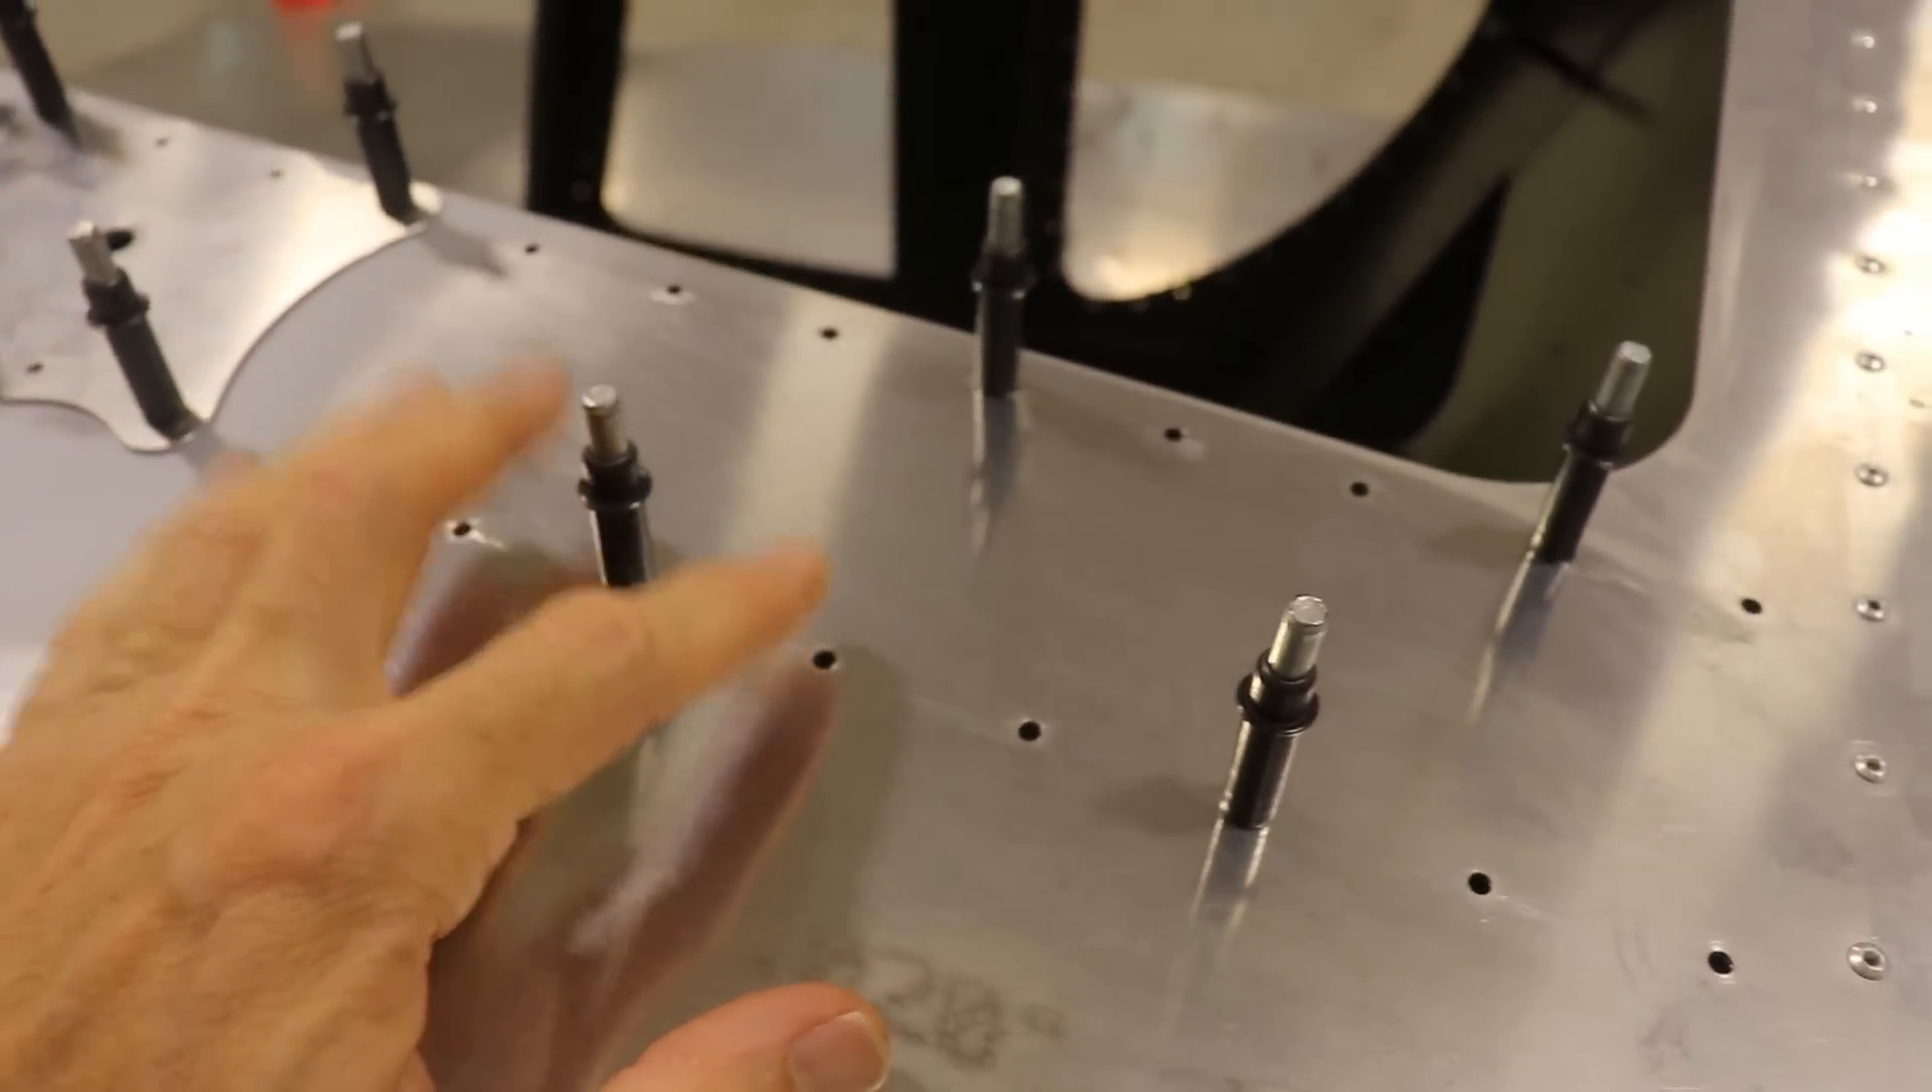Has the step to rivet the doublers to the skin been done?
No.